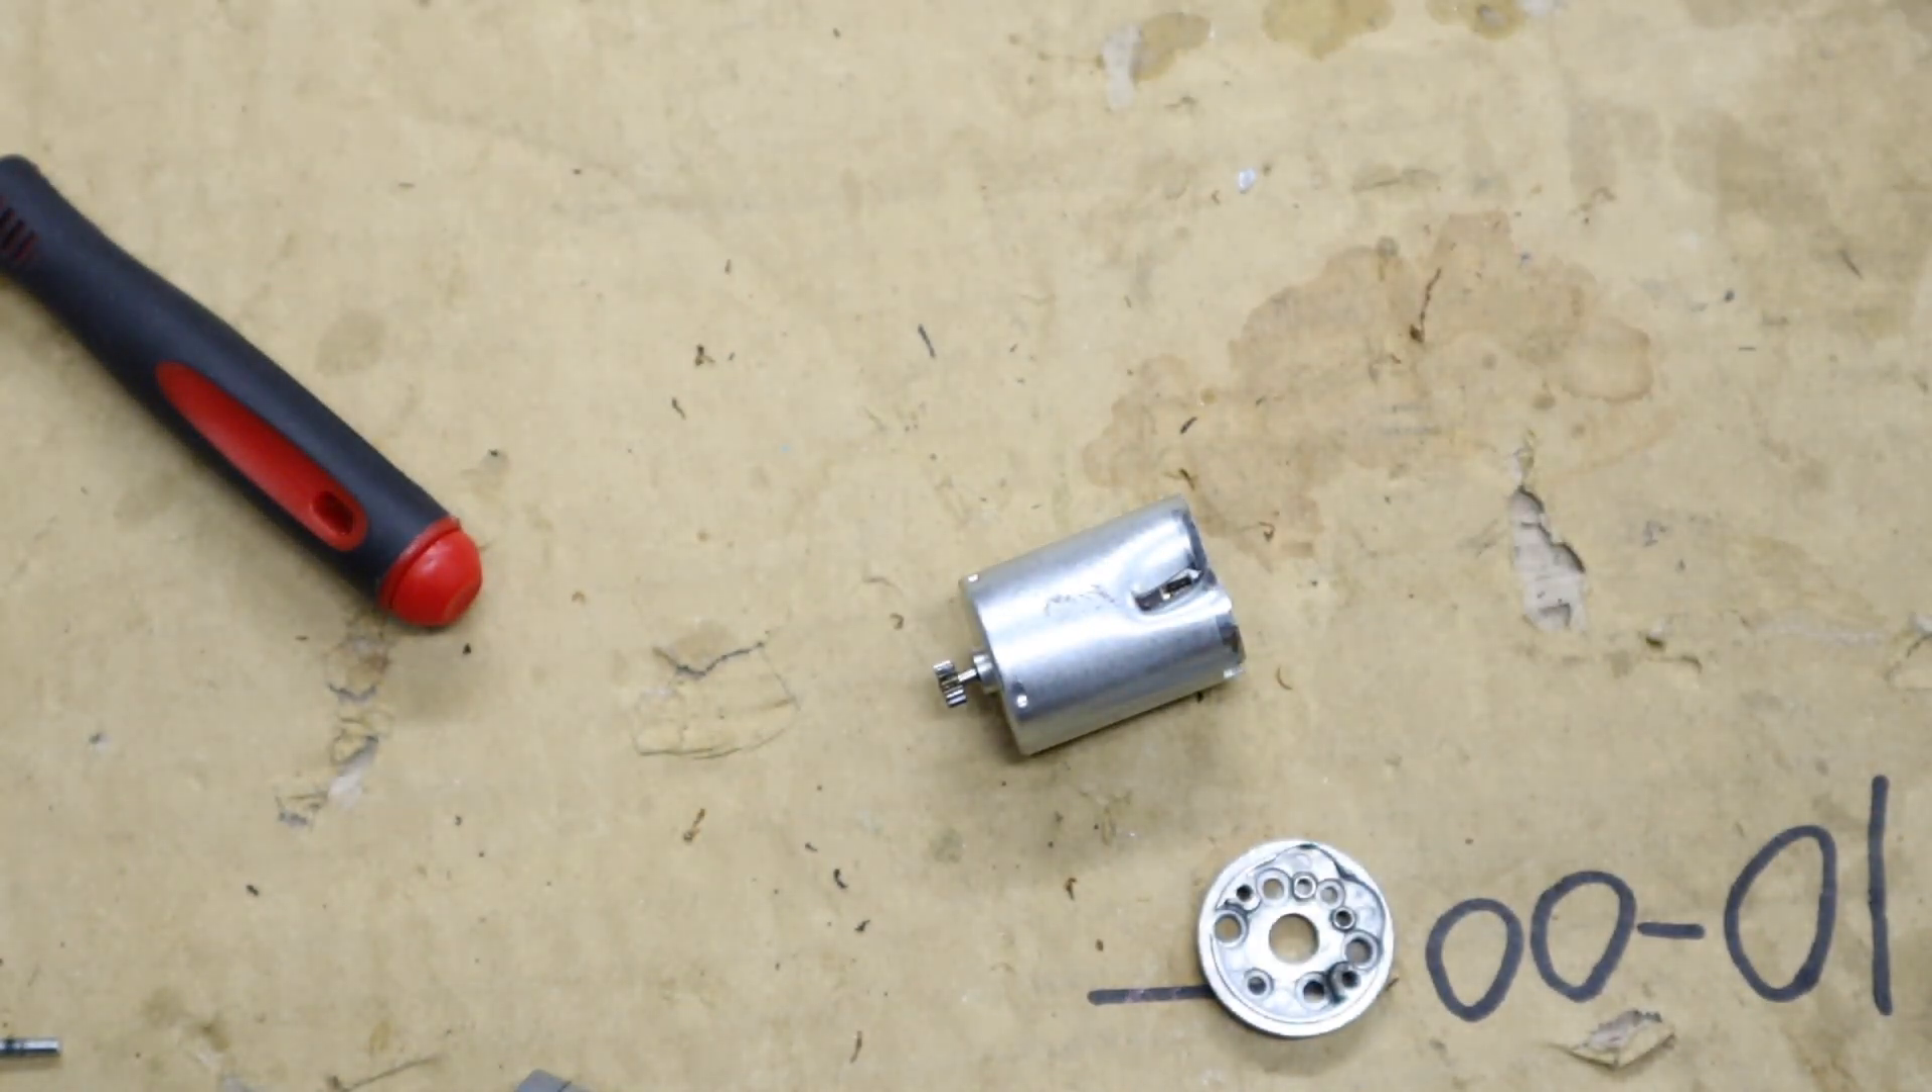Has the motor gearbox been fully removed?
Yes.